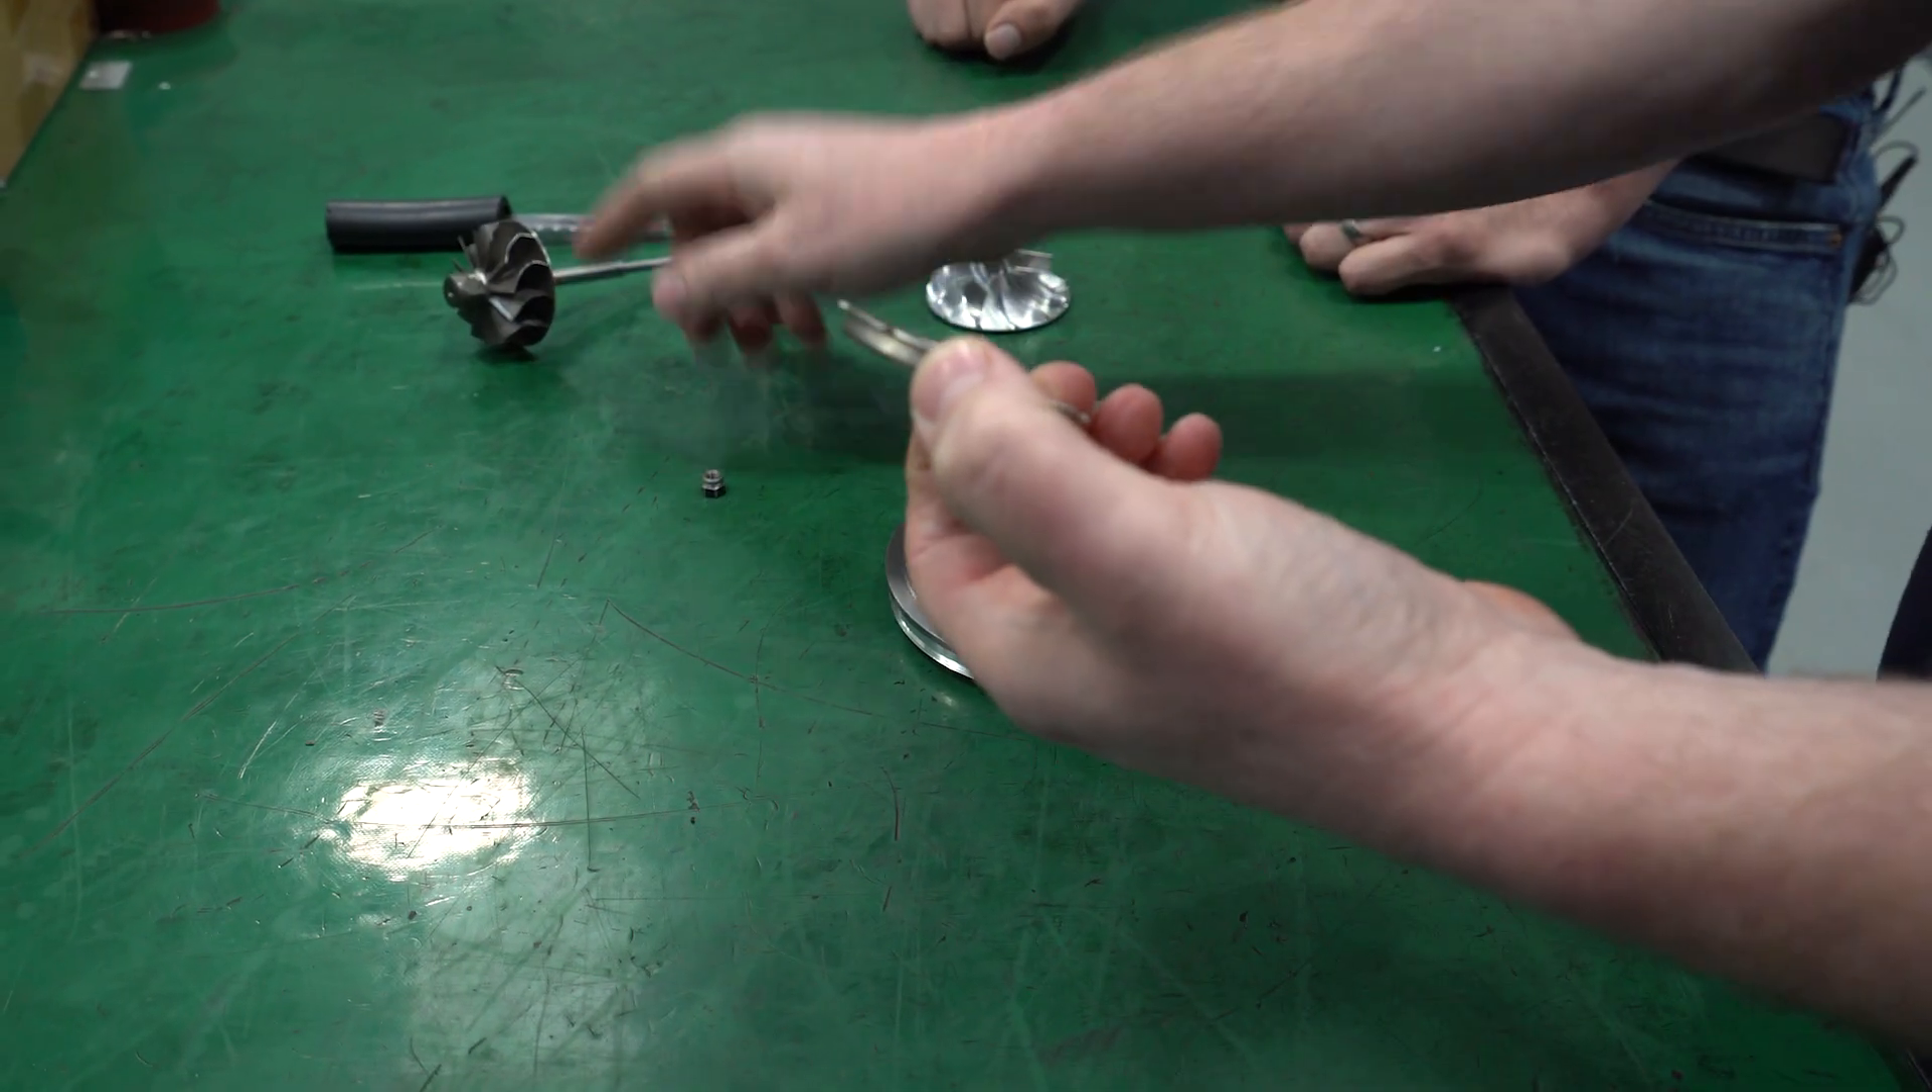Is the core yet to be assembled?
Yes.